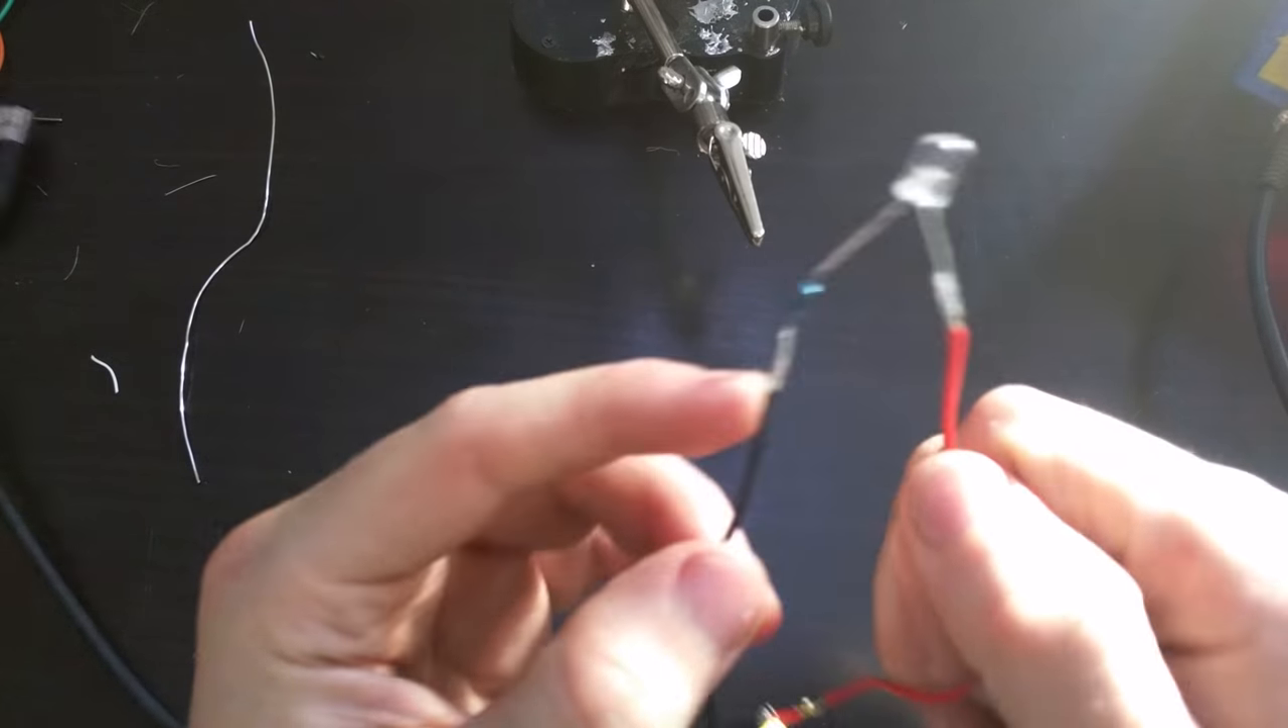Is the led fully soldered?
Yes.